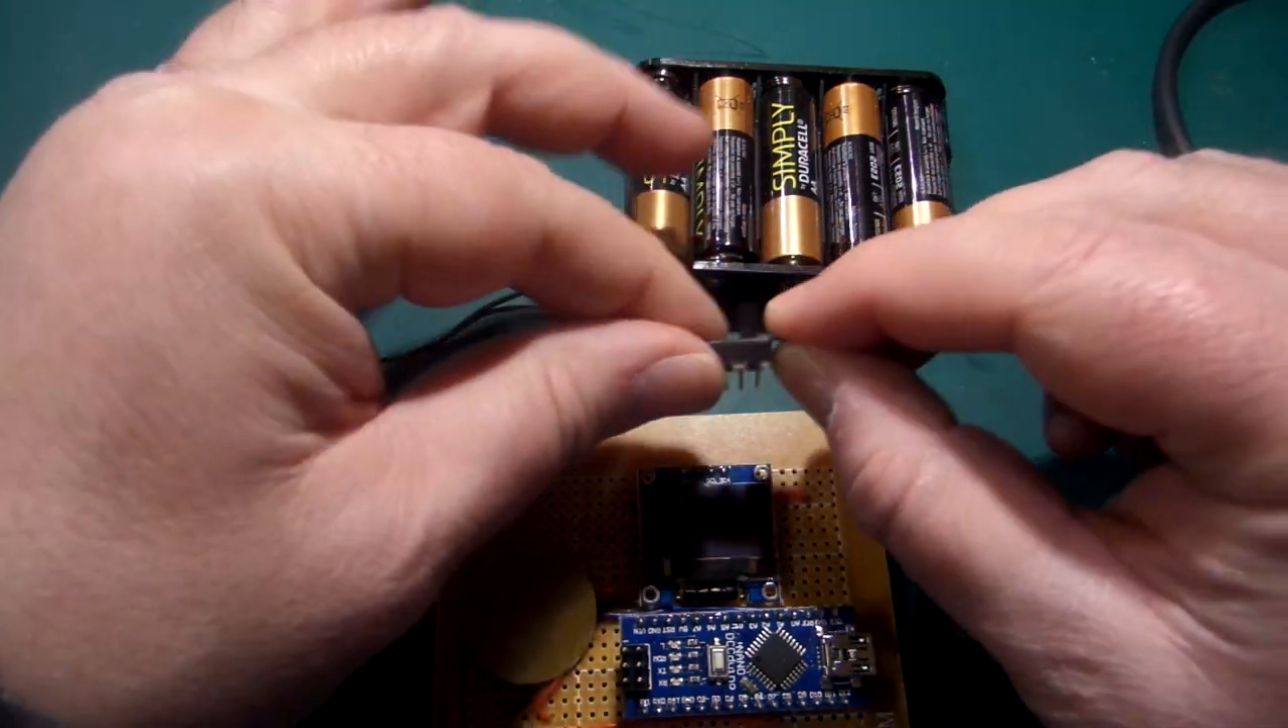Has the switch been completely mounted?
No.